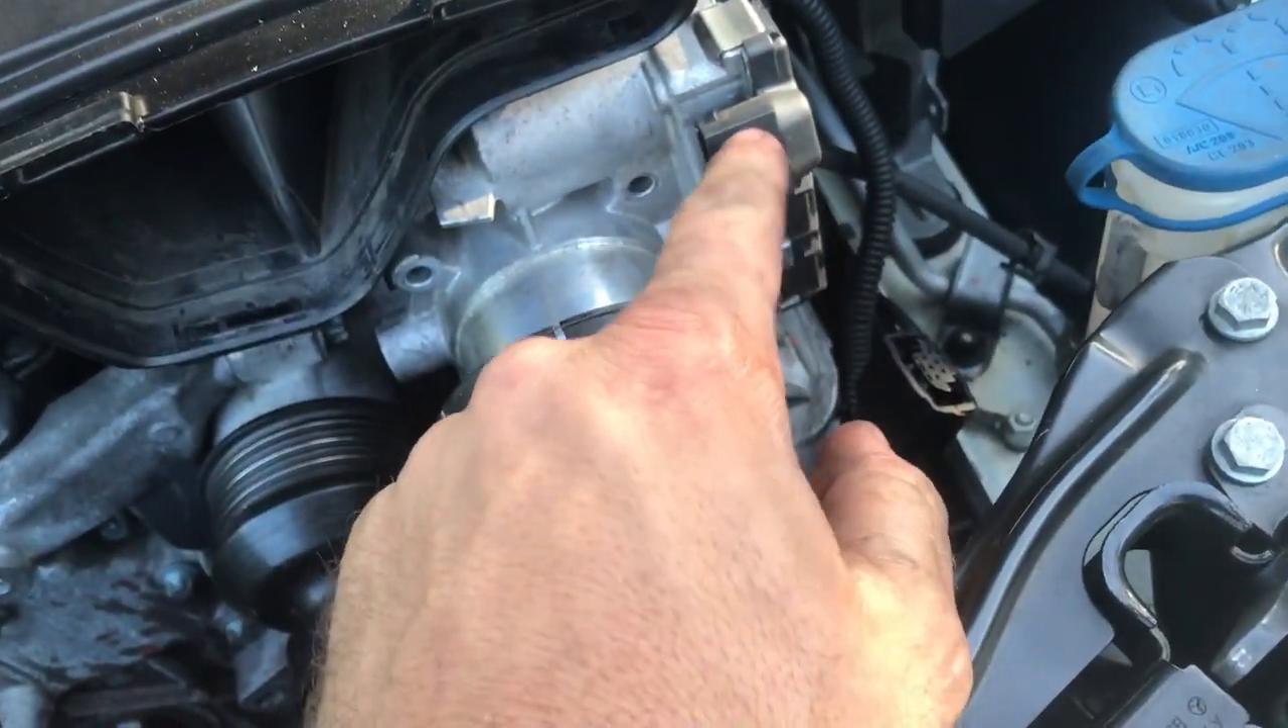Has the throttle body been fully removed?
No.